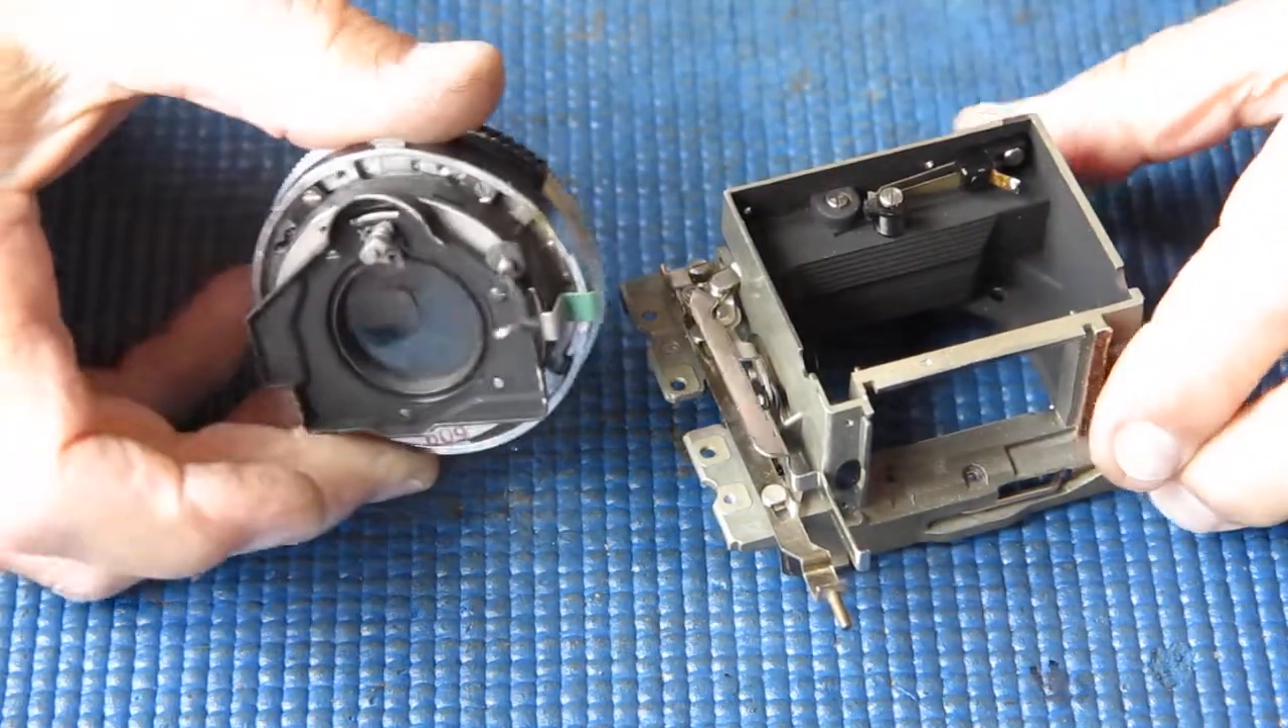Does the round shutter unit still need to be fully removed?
No.